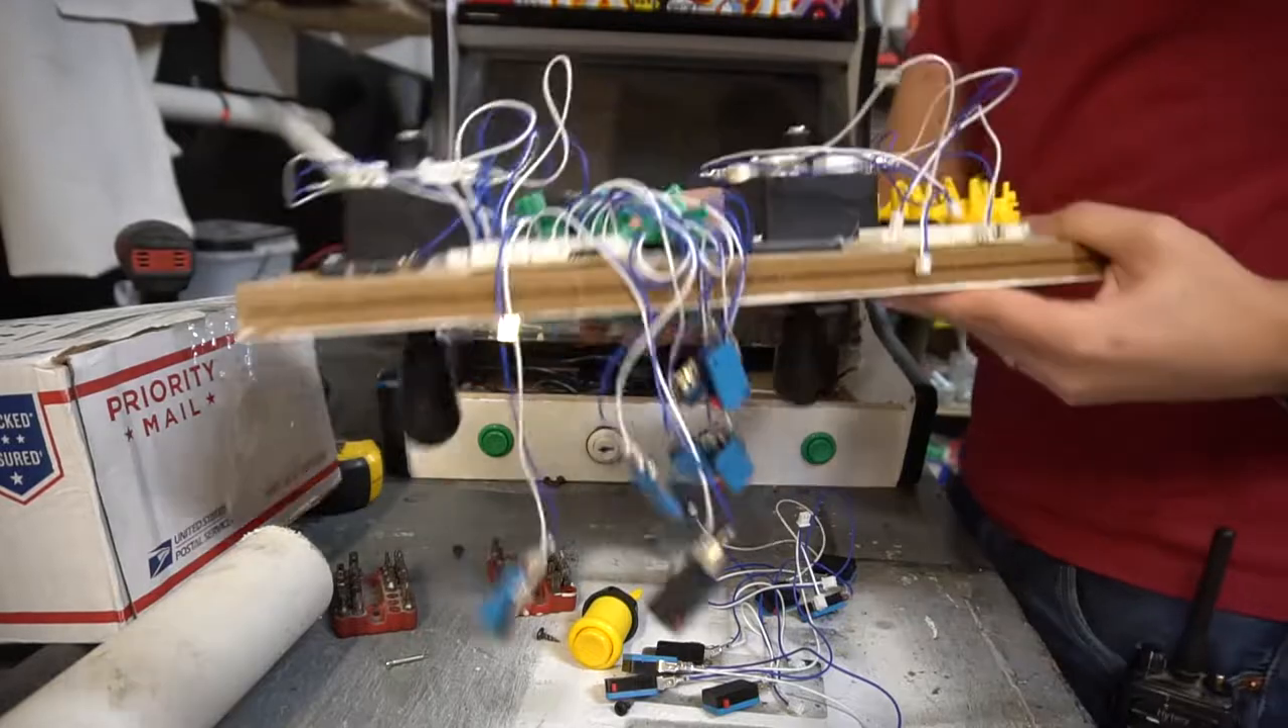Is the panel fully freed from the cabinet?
Yes.